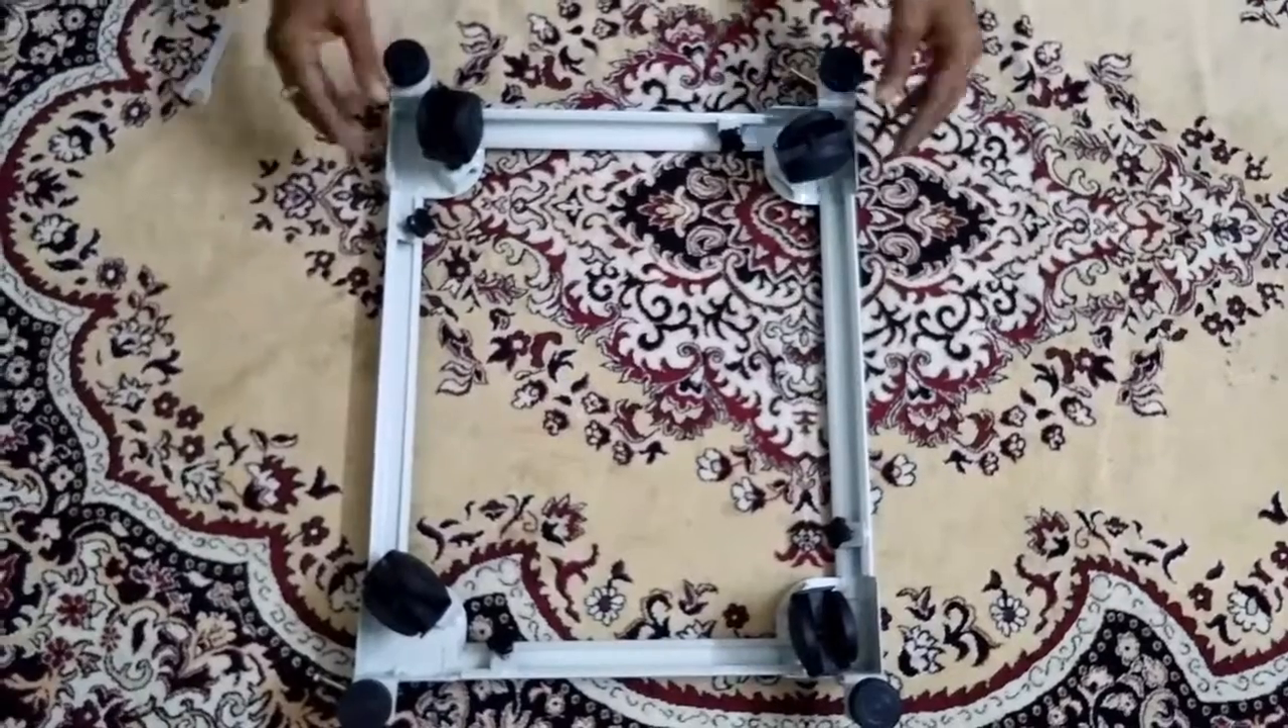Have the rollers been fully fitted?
Yes.